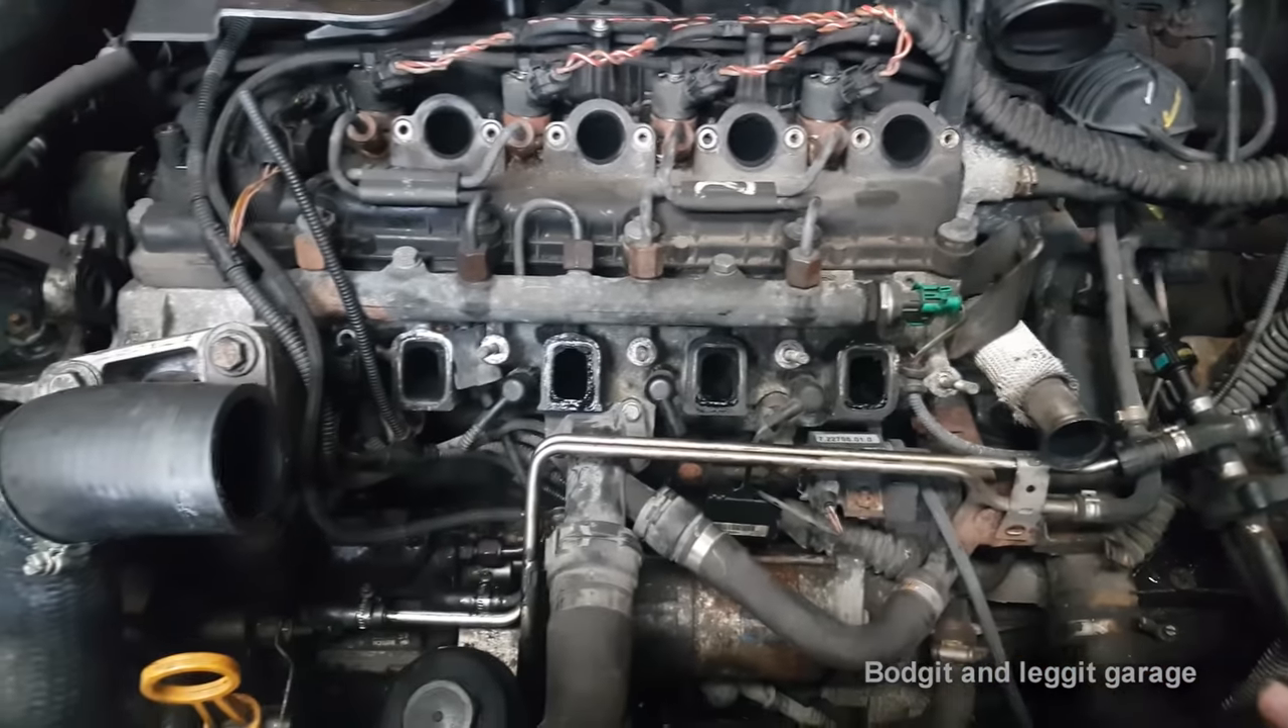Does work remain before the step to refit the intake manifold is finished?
Yes.